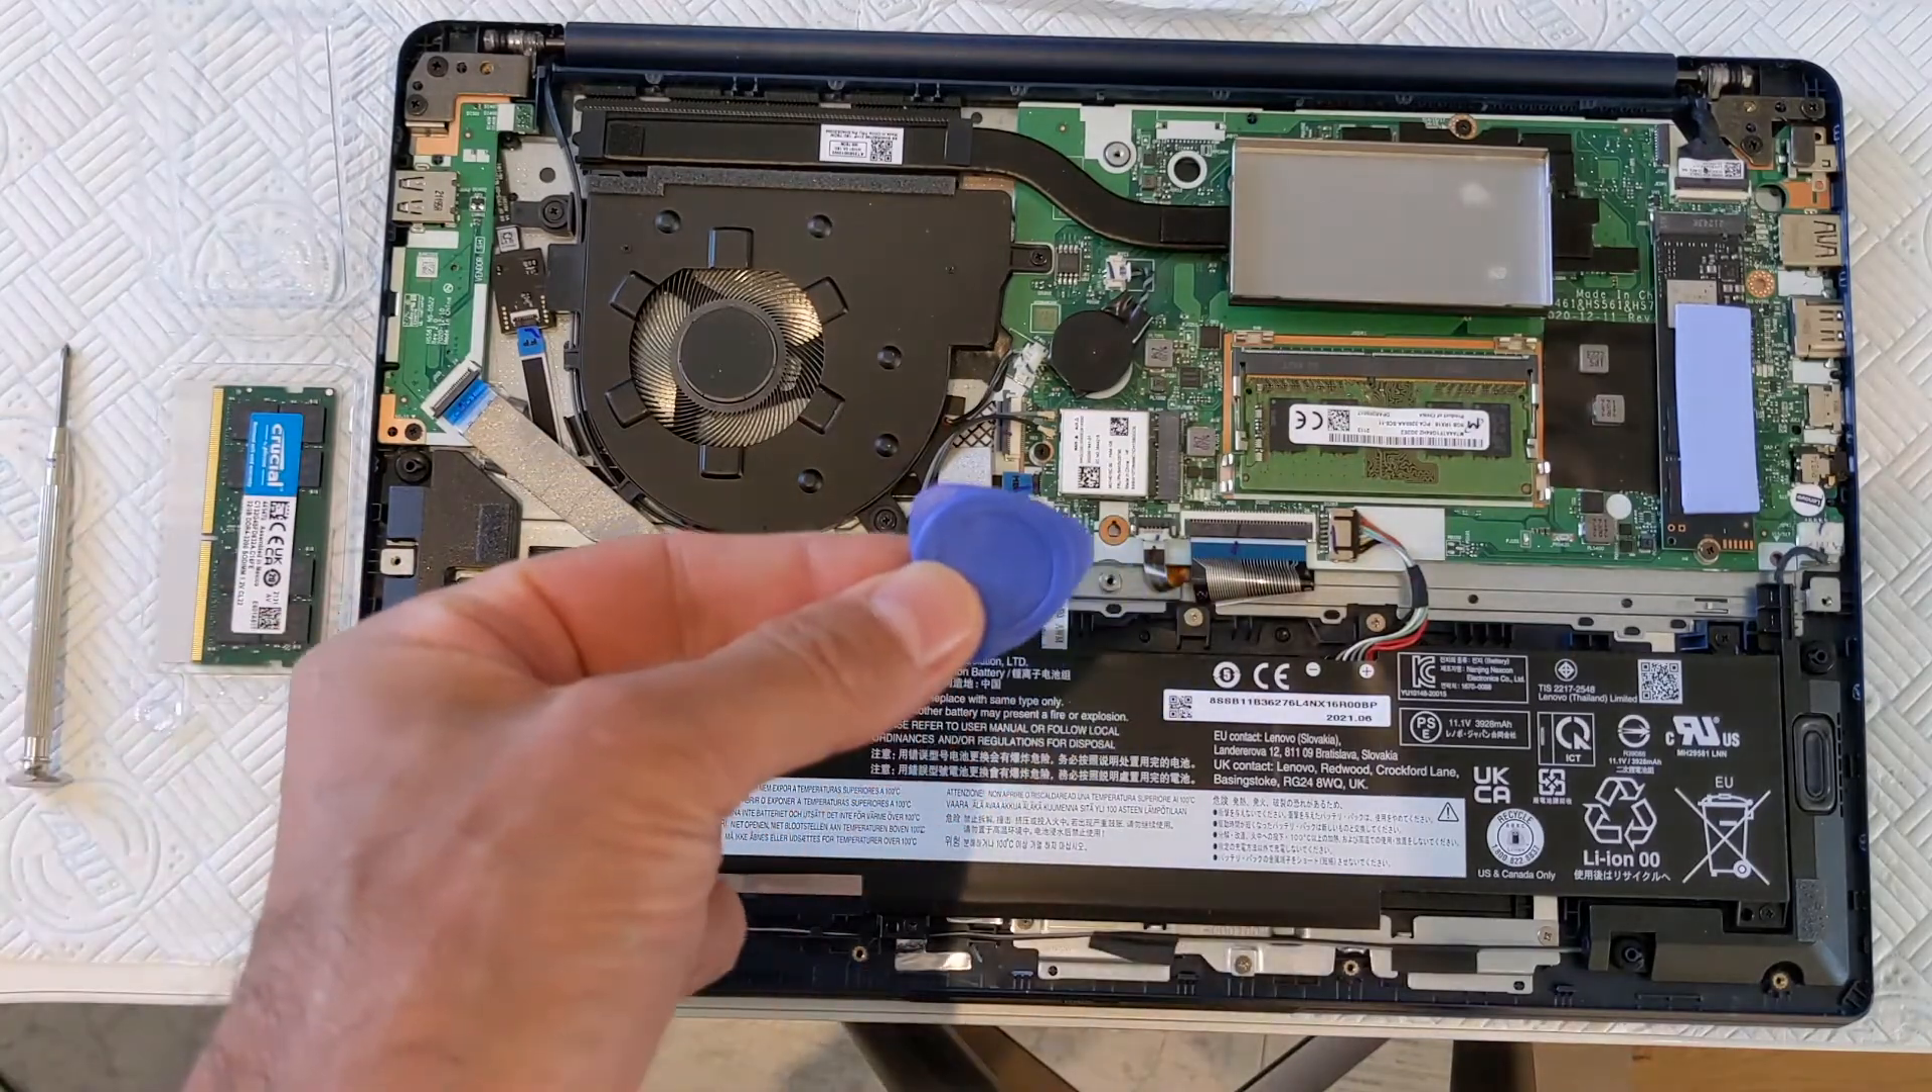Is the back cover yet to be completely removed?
No.